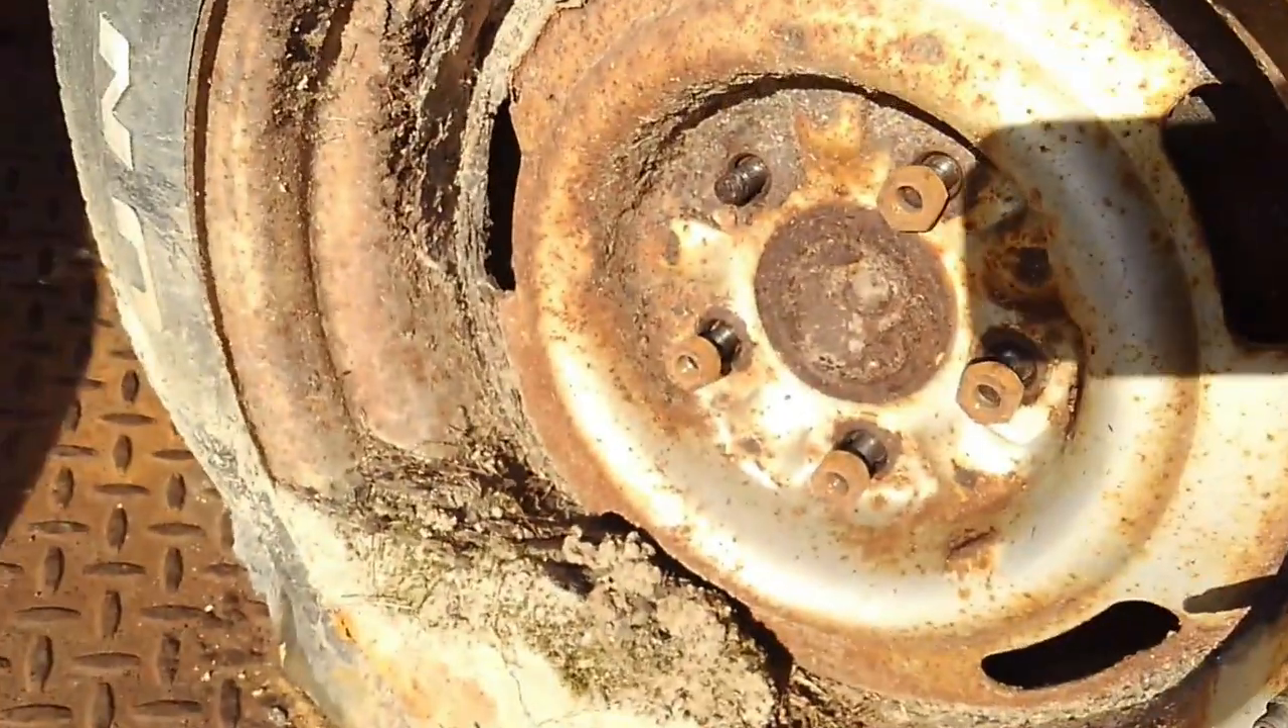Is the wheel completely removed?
No.